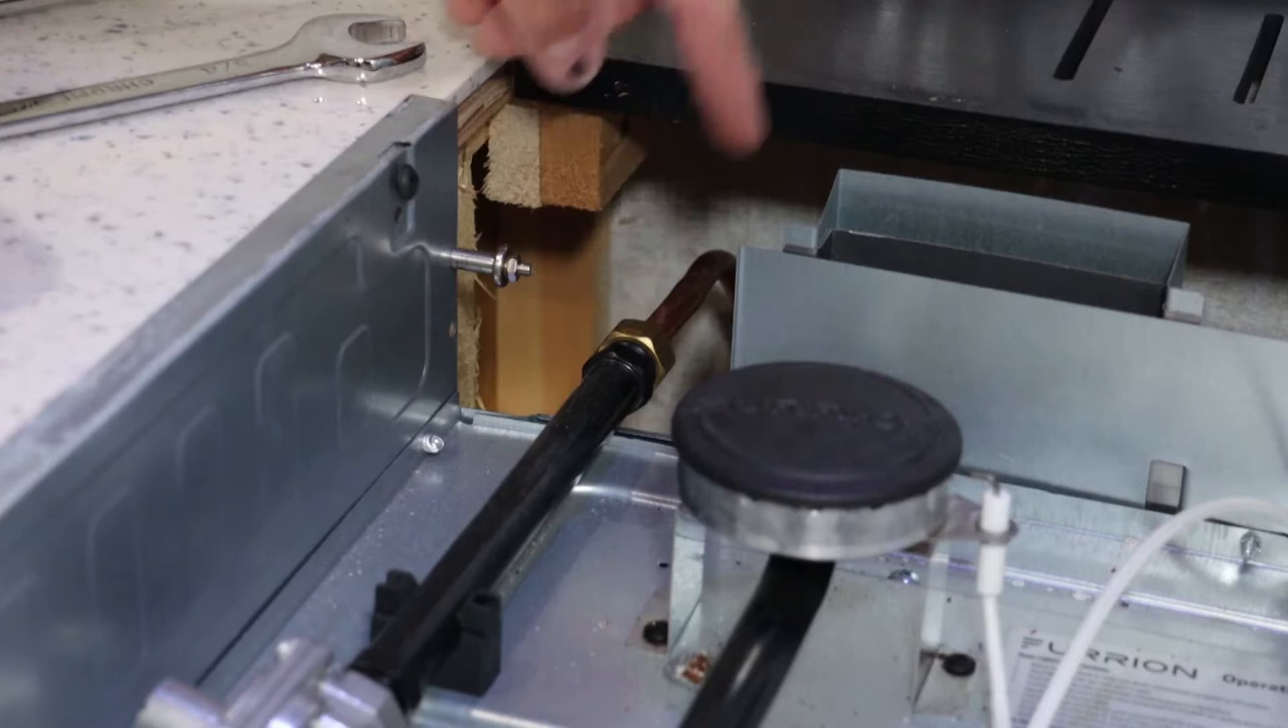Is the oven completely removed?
No.